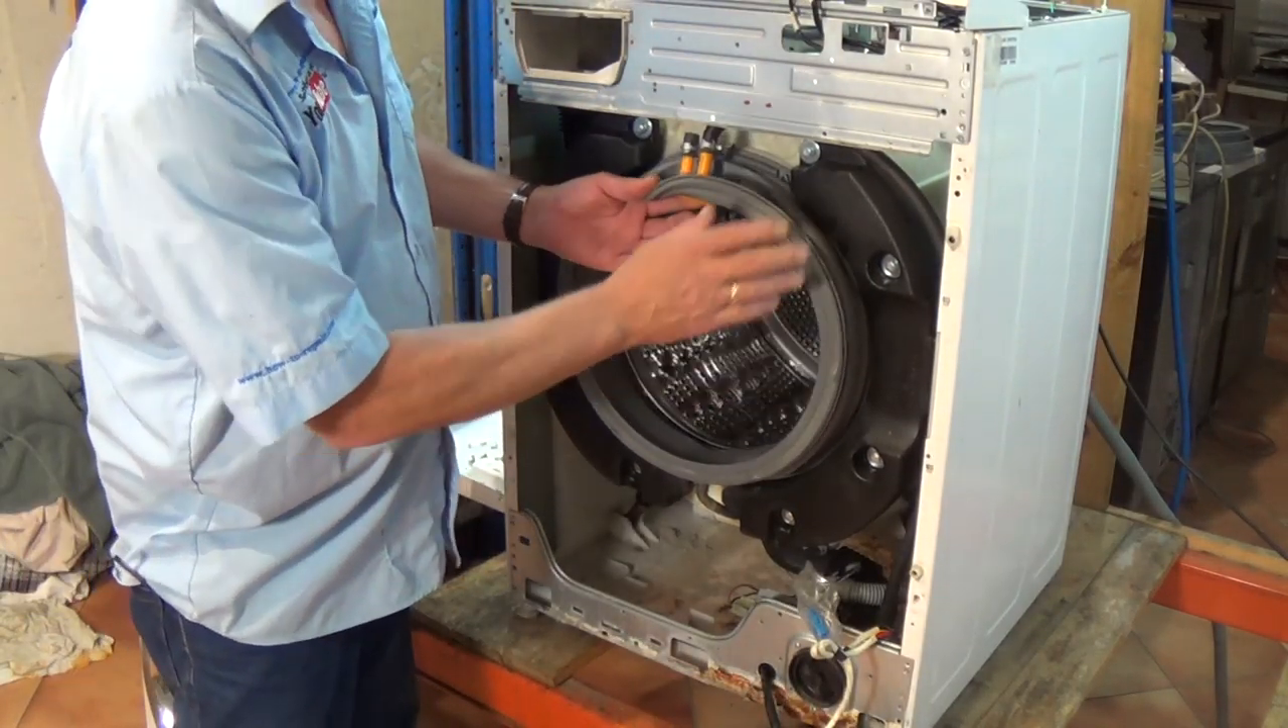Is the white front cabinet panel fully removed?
Yes.